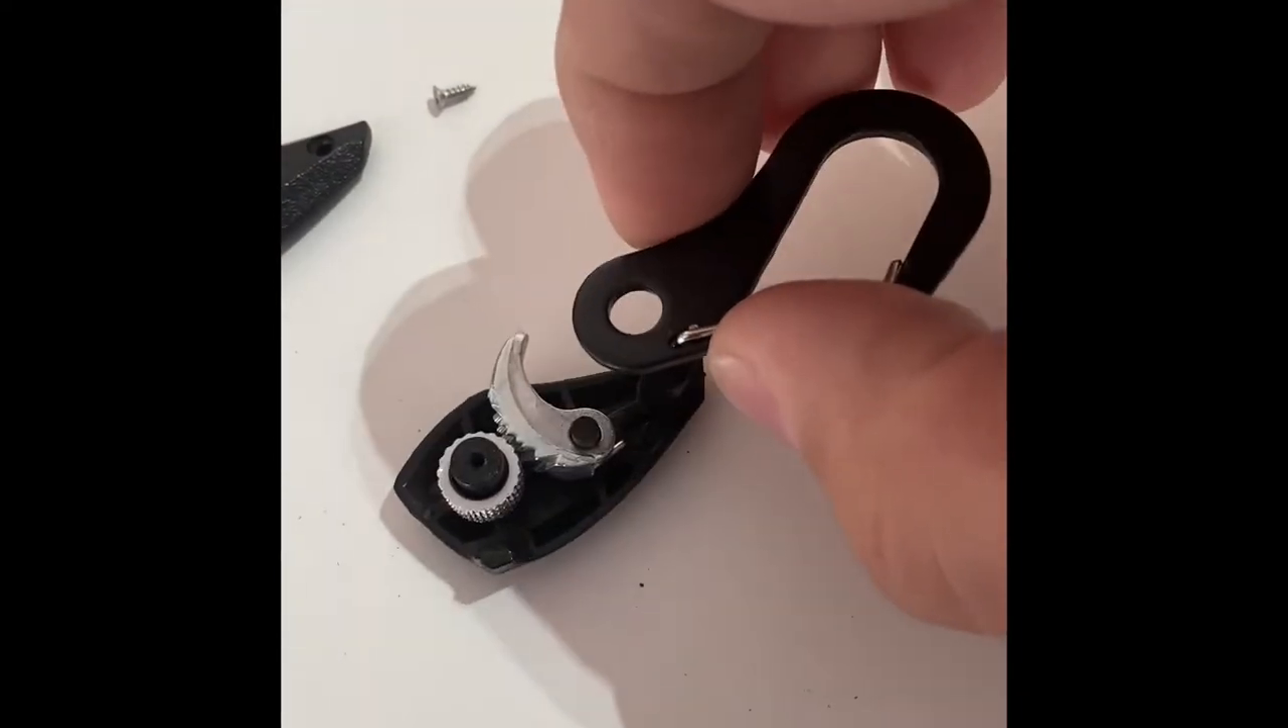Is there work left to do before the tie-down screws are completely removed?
No.